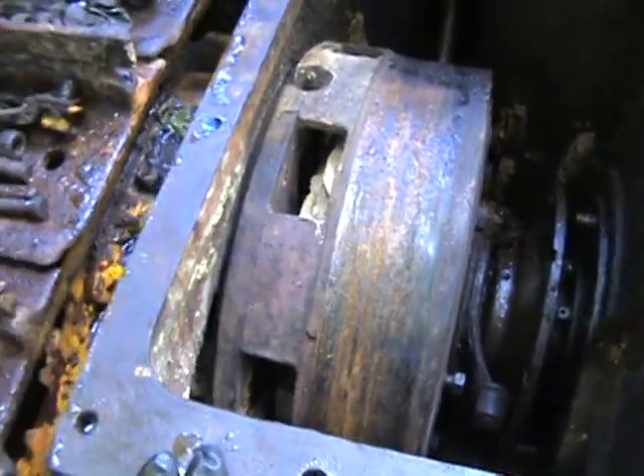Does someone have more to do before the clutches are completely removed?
Yes.